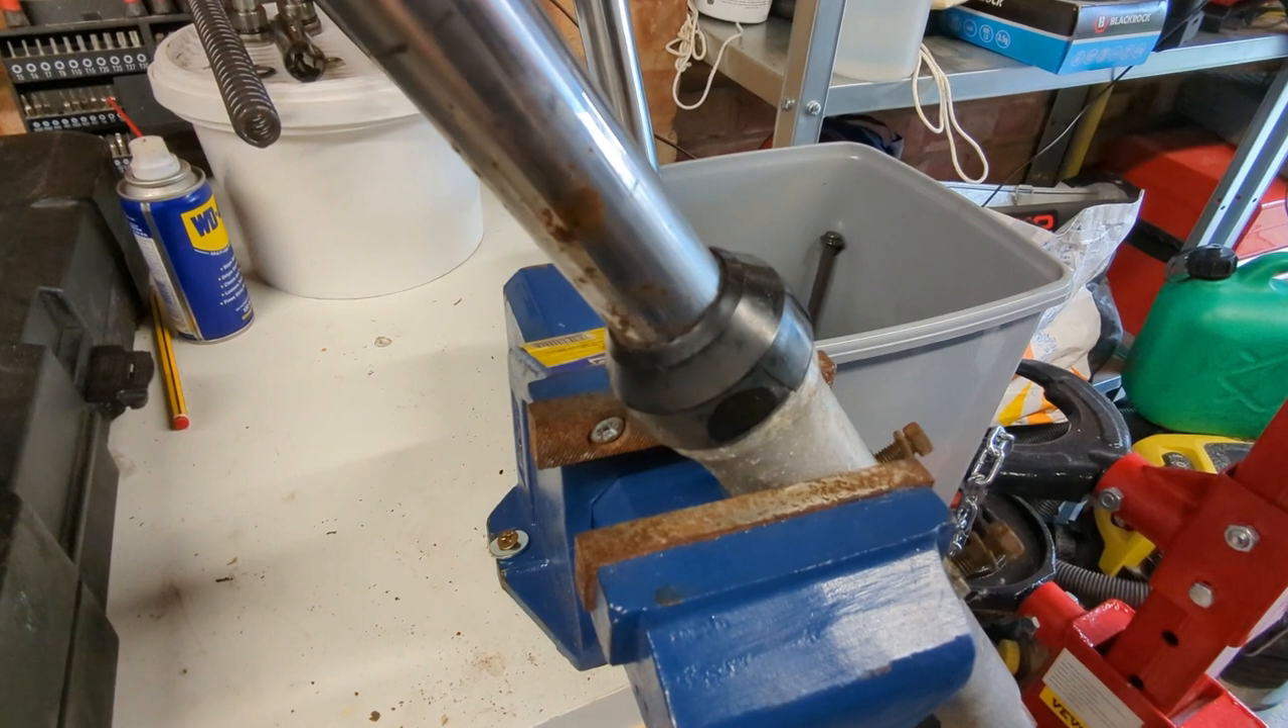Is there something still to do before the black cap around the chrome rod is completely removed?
Yes.